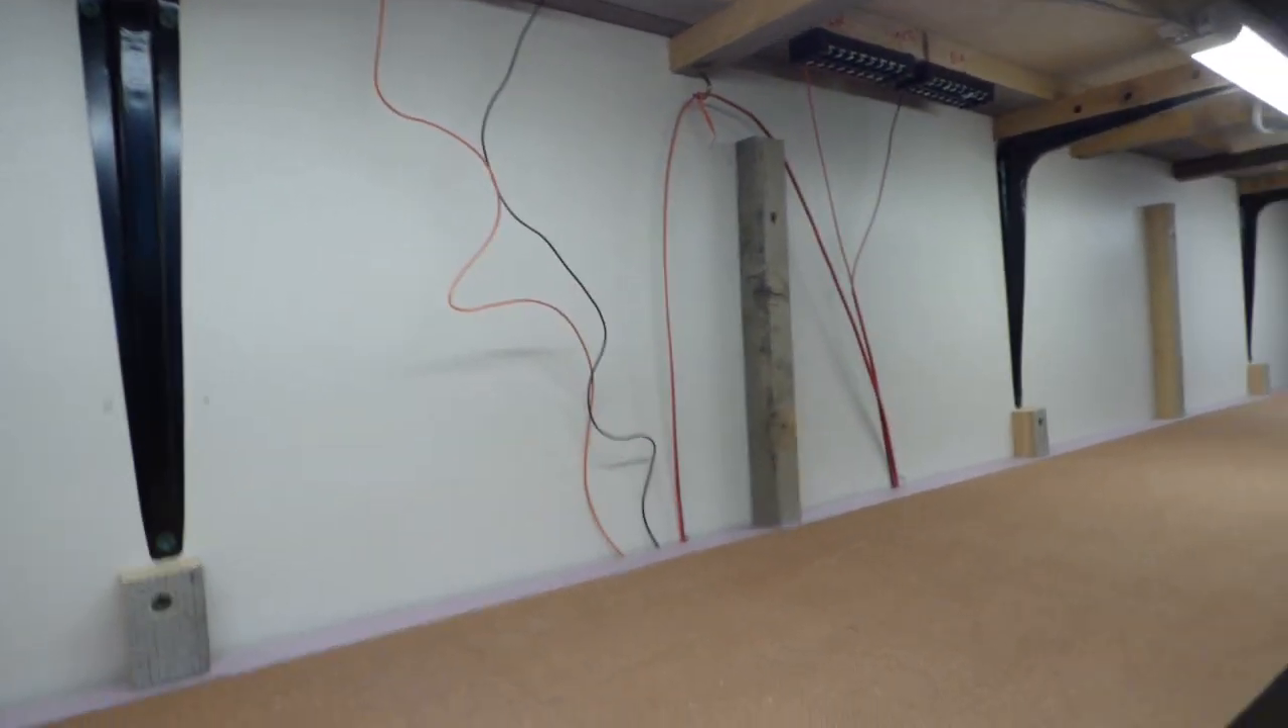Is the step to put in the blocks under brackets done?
Yes.